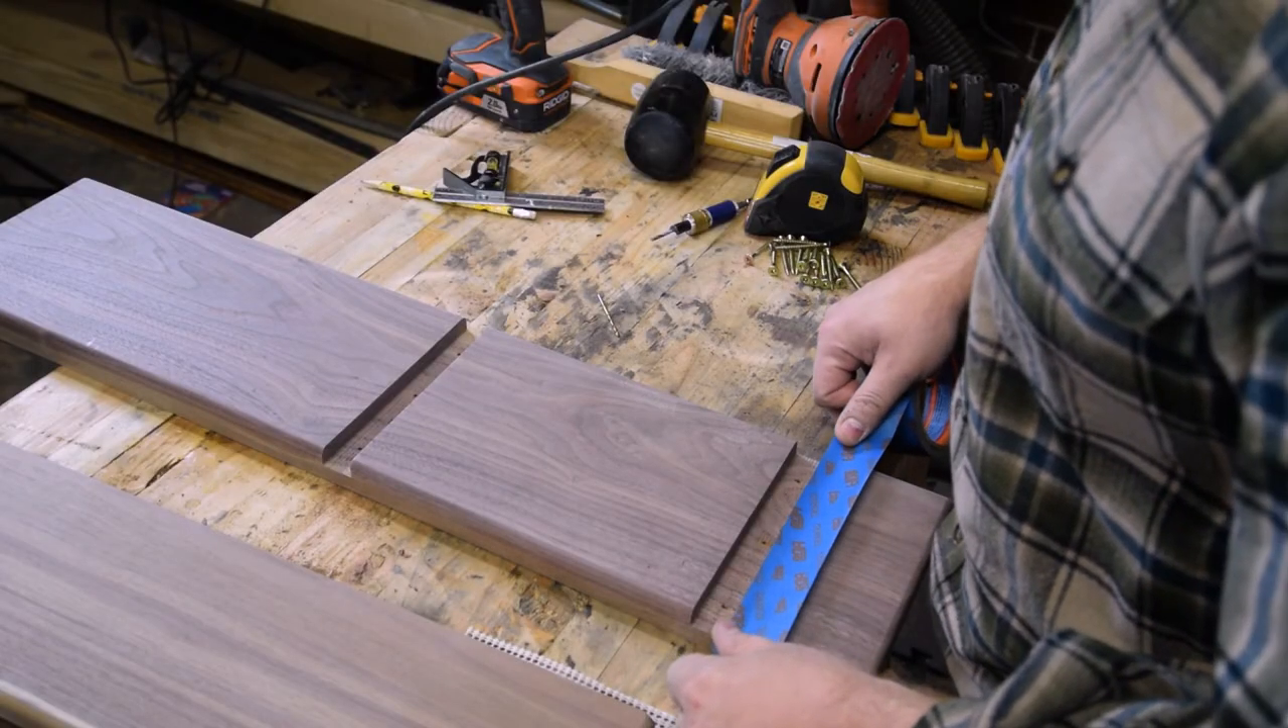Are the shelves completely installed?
No.